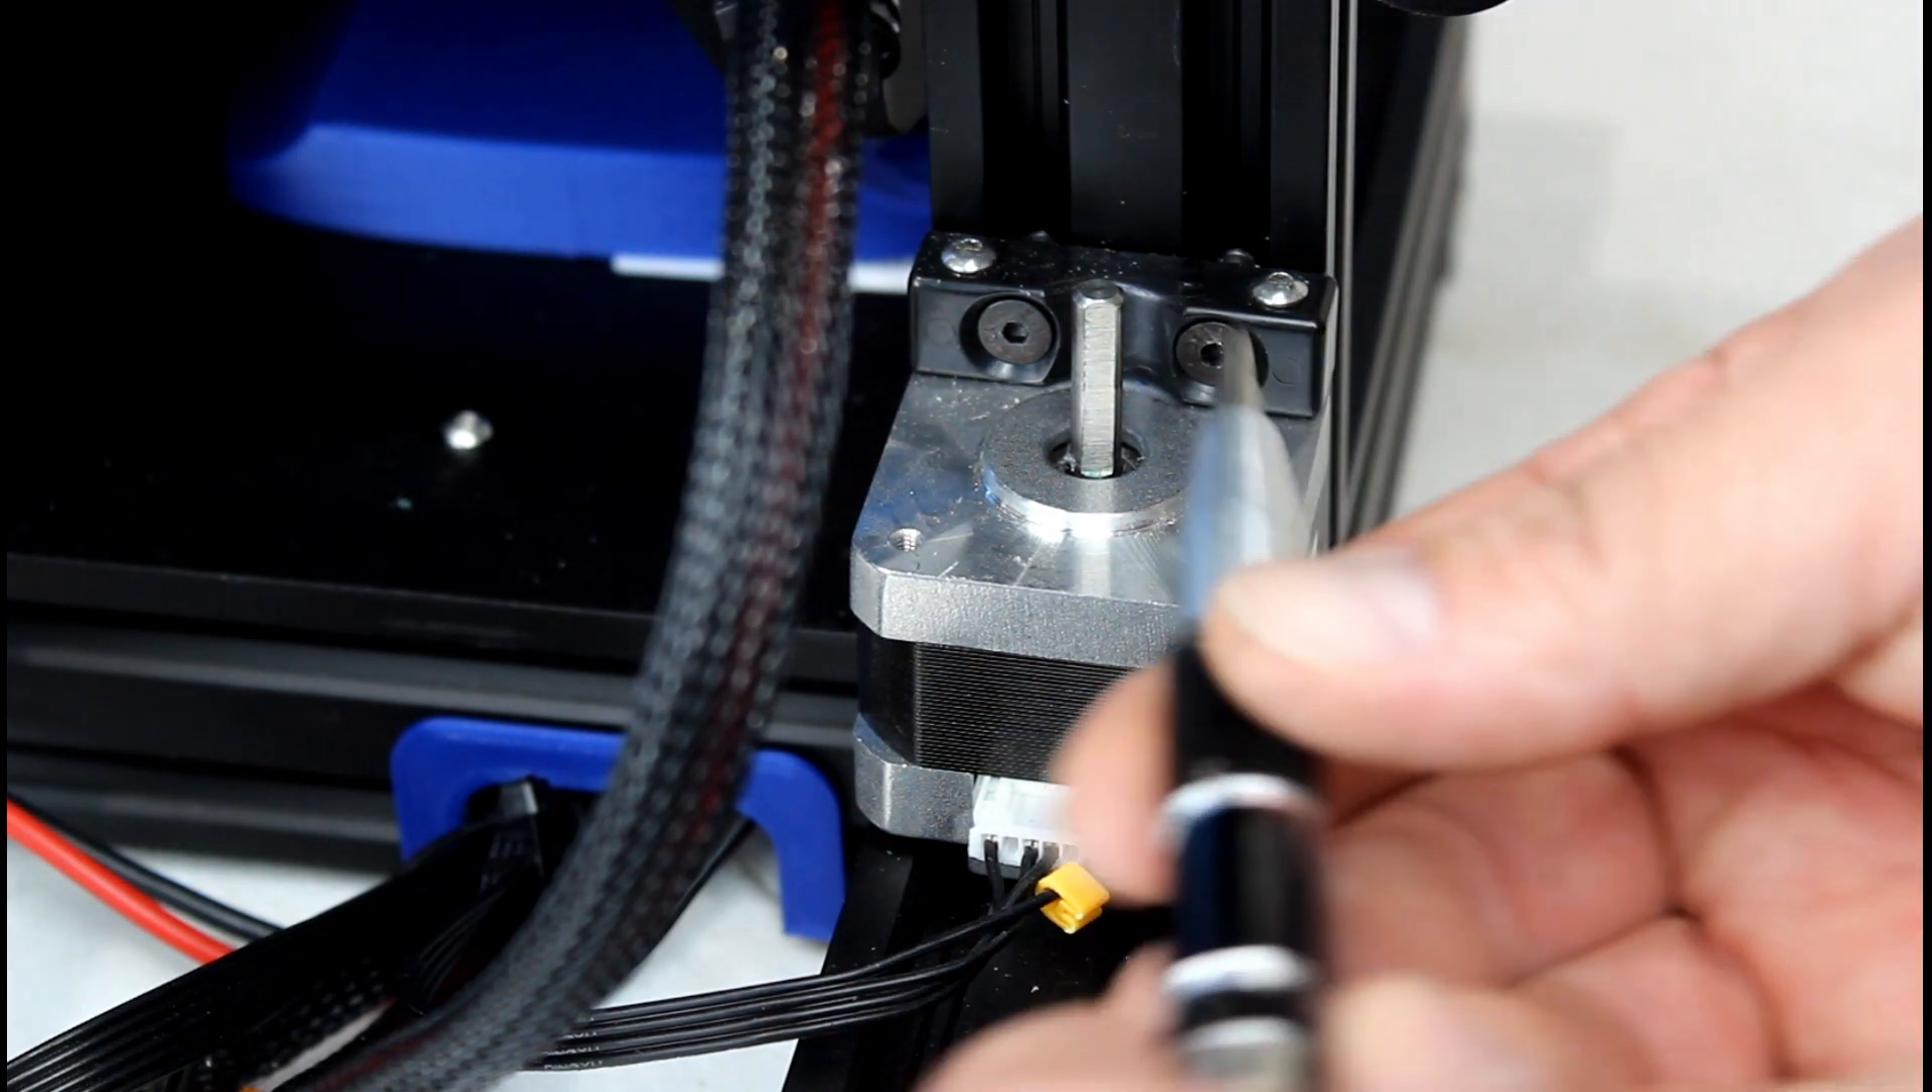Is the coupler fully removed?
Yes.